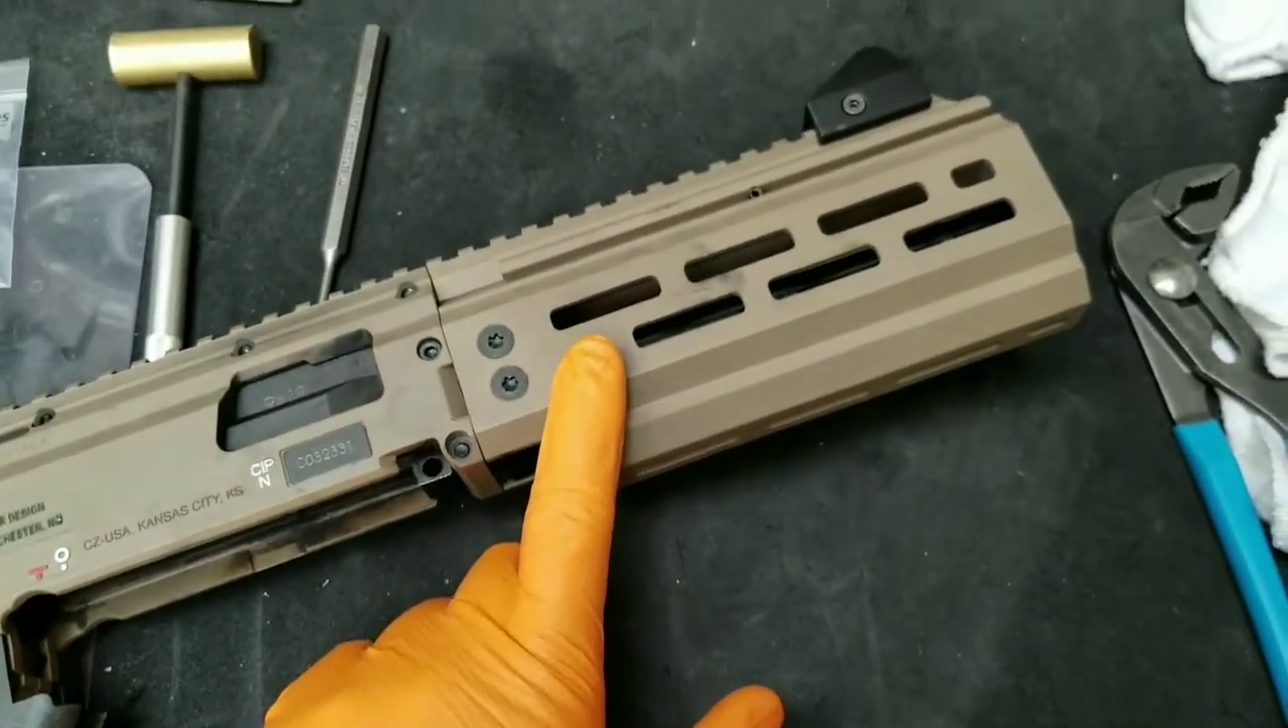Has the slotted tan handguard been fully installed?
Yes.